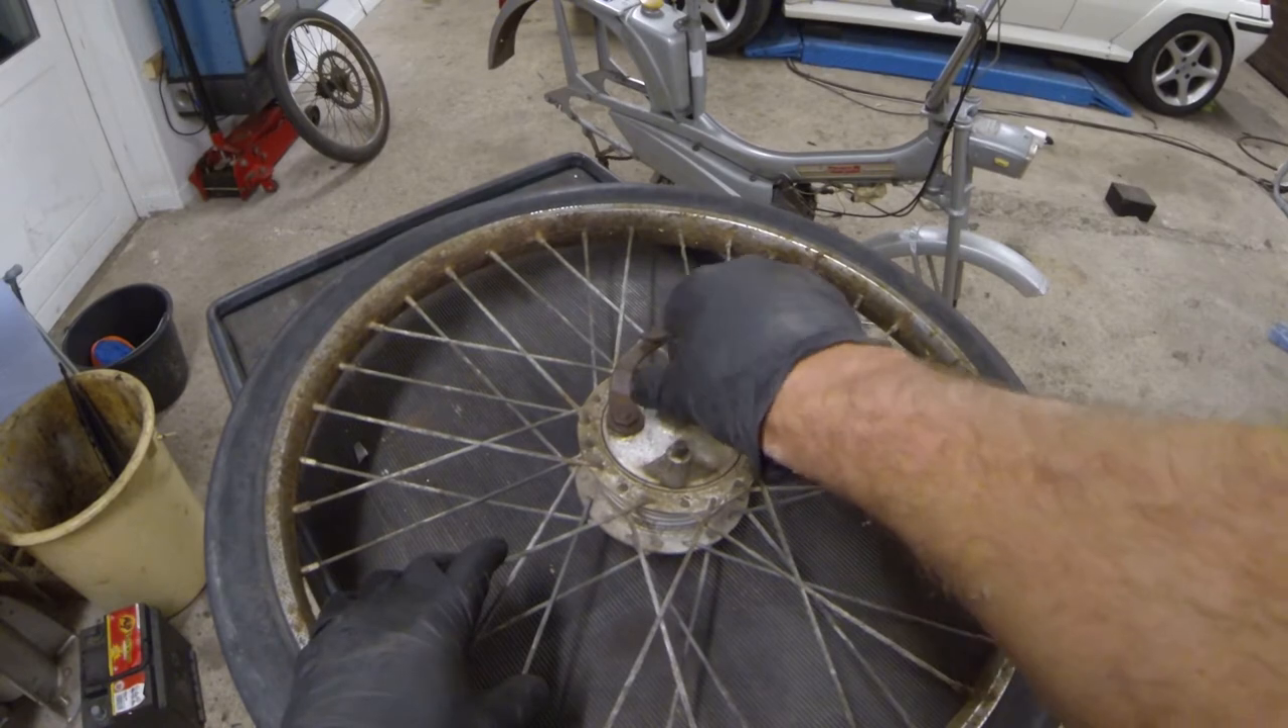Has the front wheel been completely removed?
Yes.